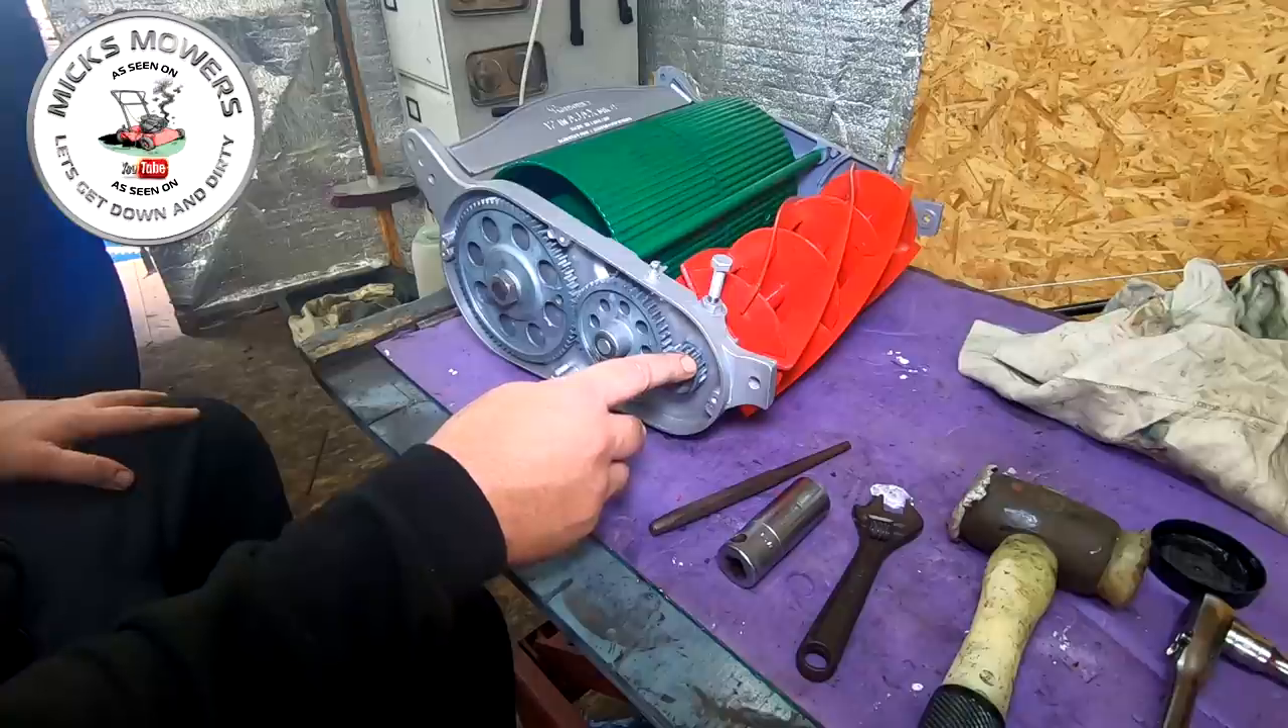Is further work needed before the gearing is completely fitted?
No.